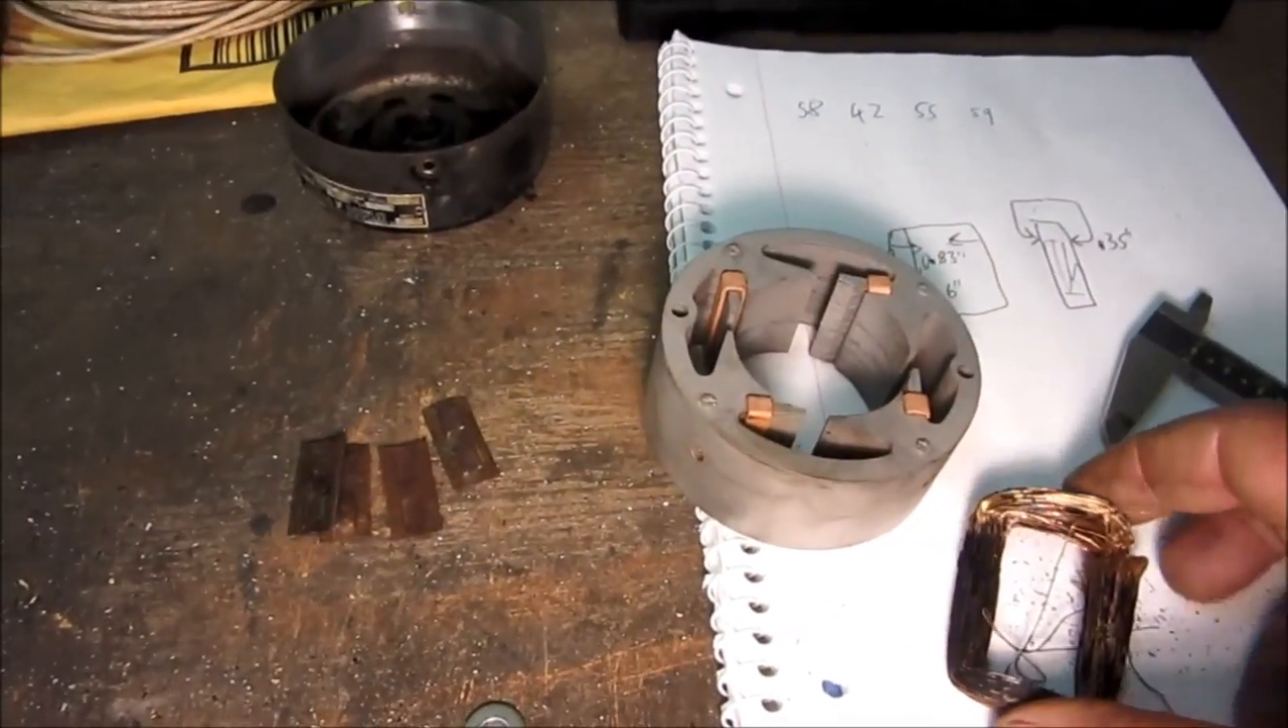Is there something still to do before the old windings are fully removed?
No.